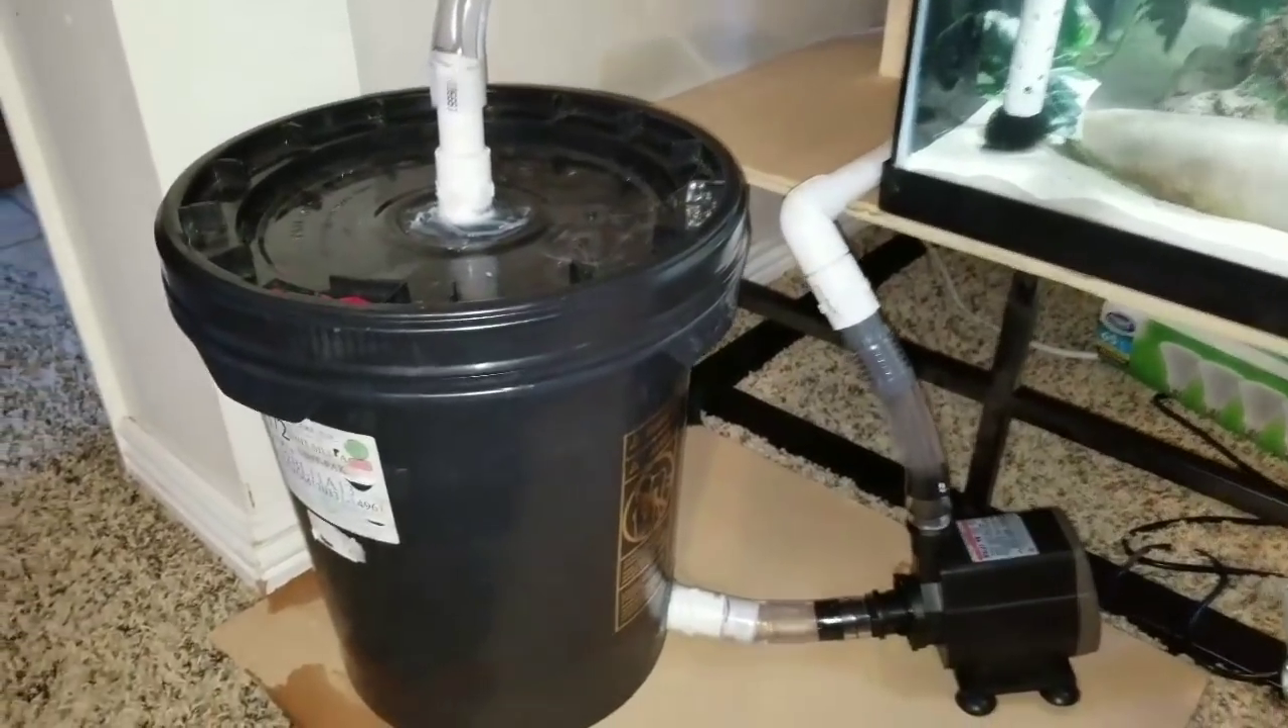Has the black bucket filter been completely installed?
Yes.